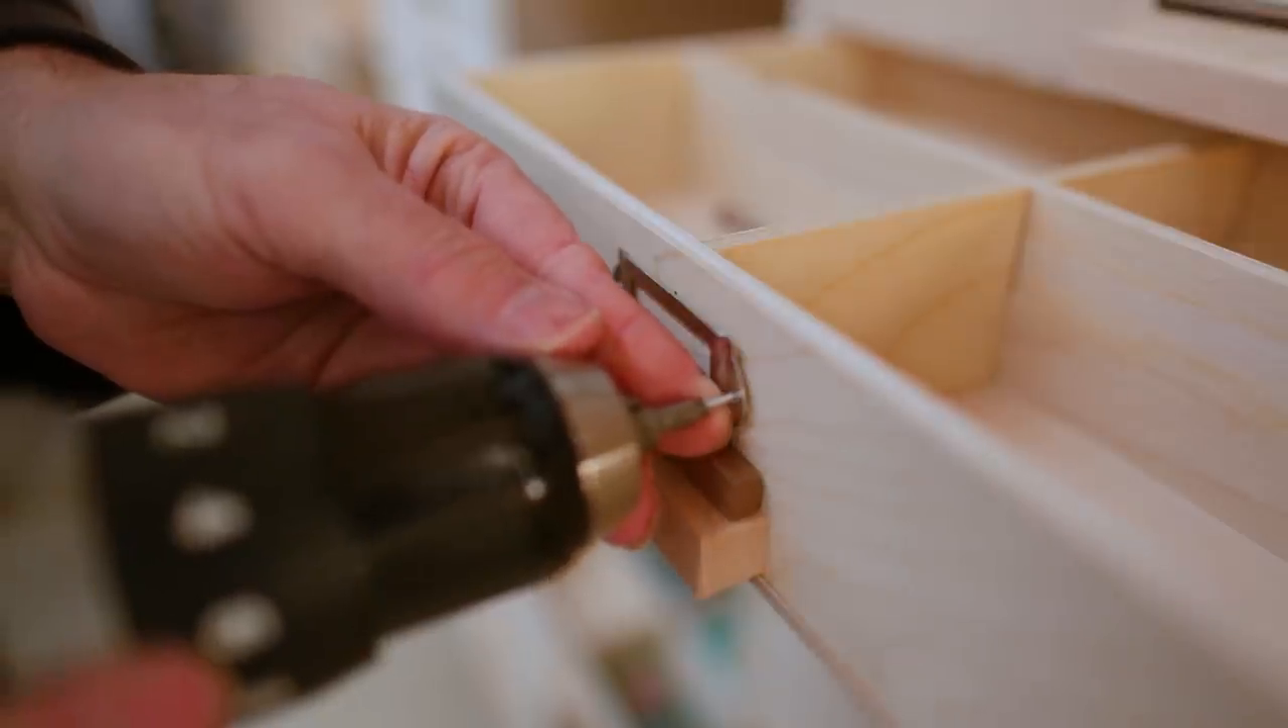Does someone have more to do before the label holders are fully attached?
Yes.